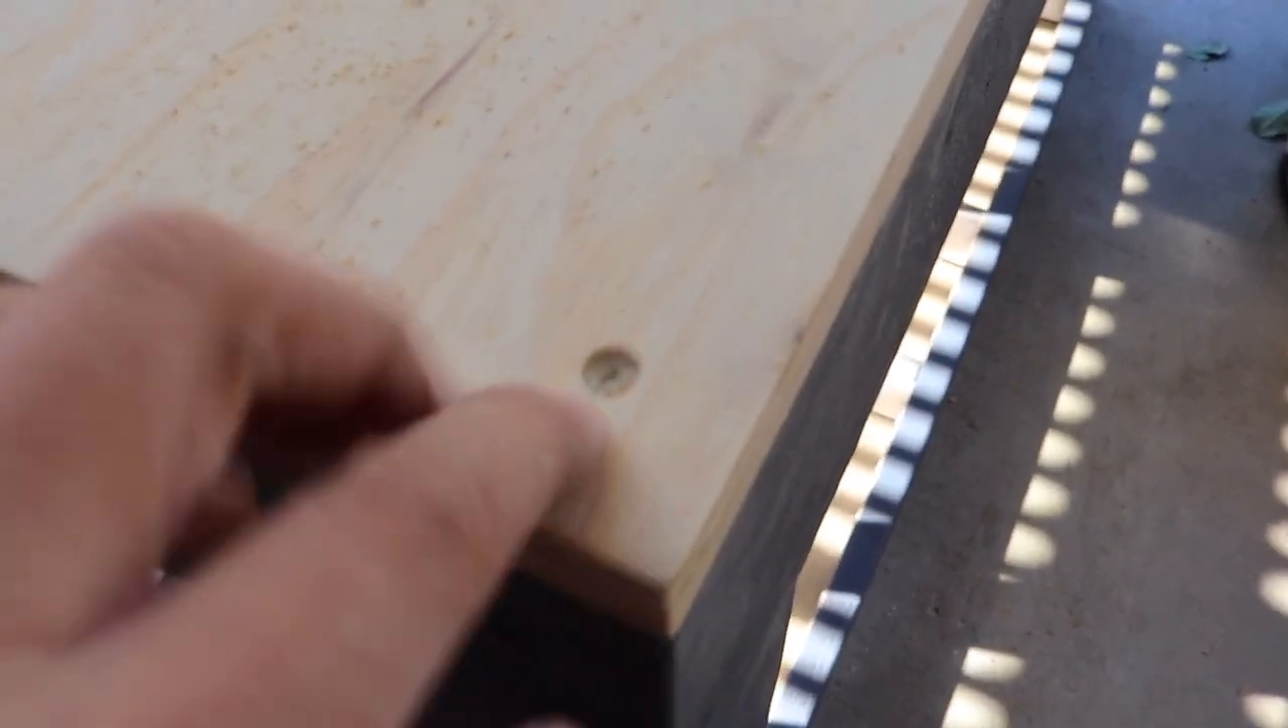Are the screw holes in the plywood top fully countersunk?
Yes.